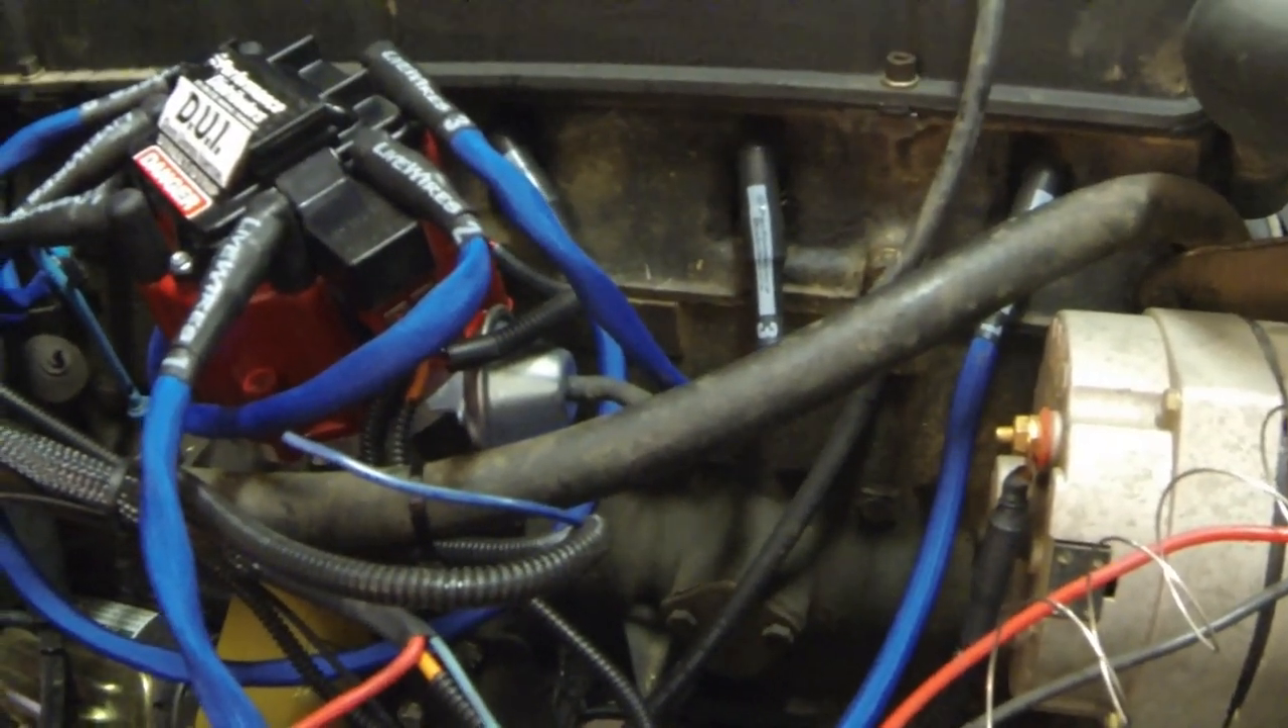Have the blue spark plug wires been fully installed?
Yes.